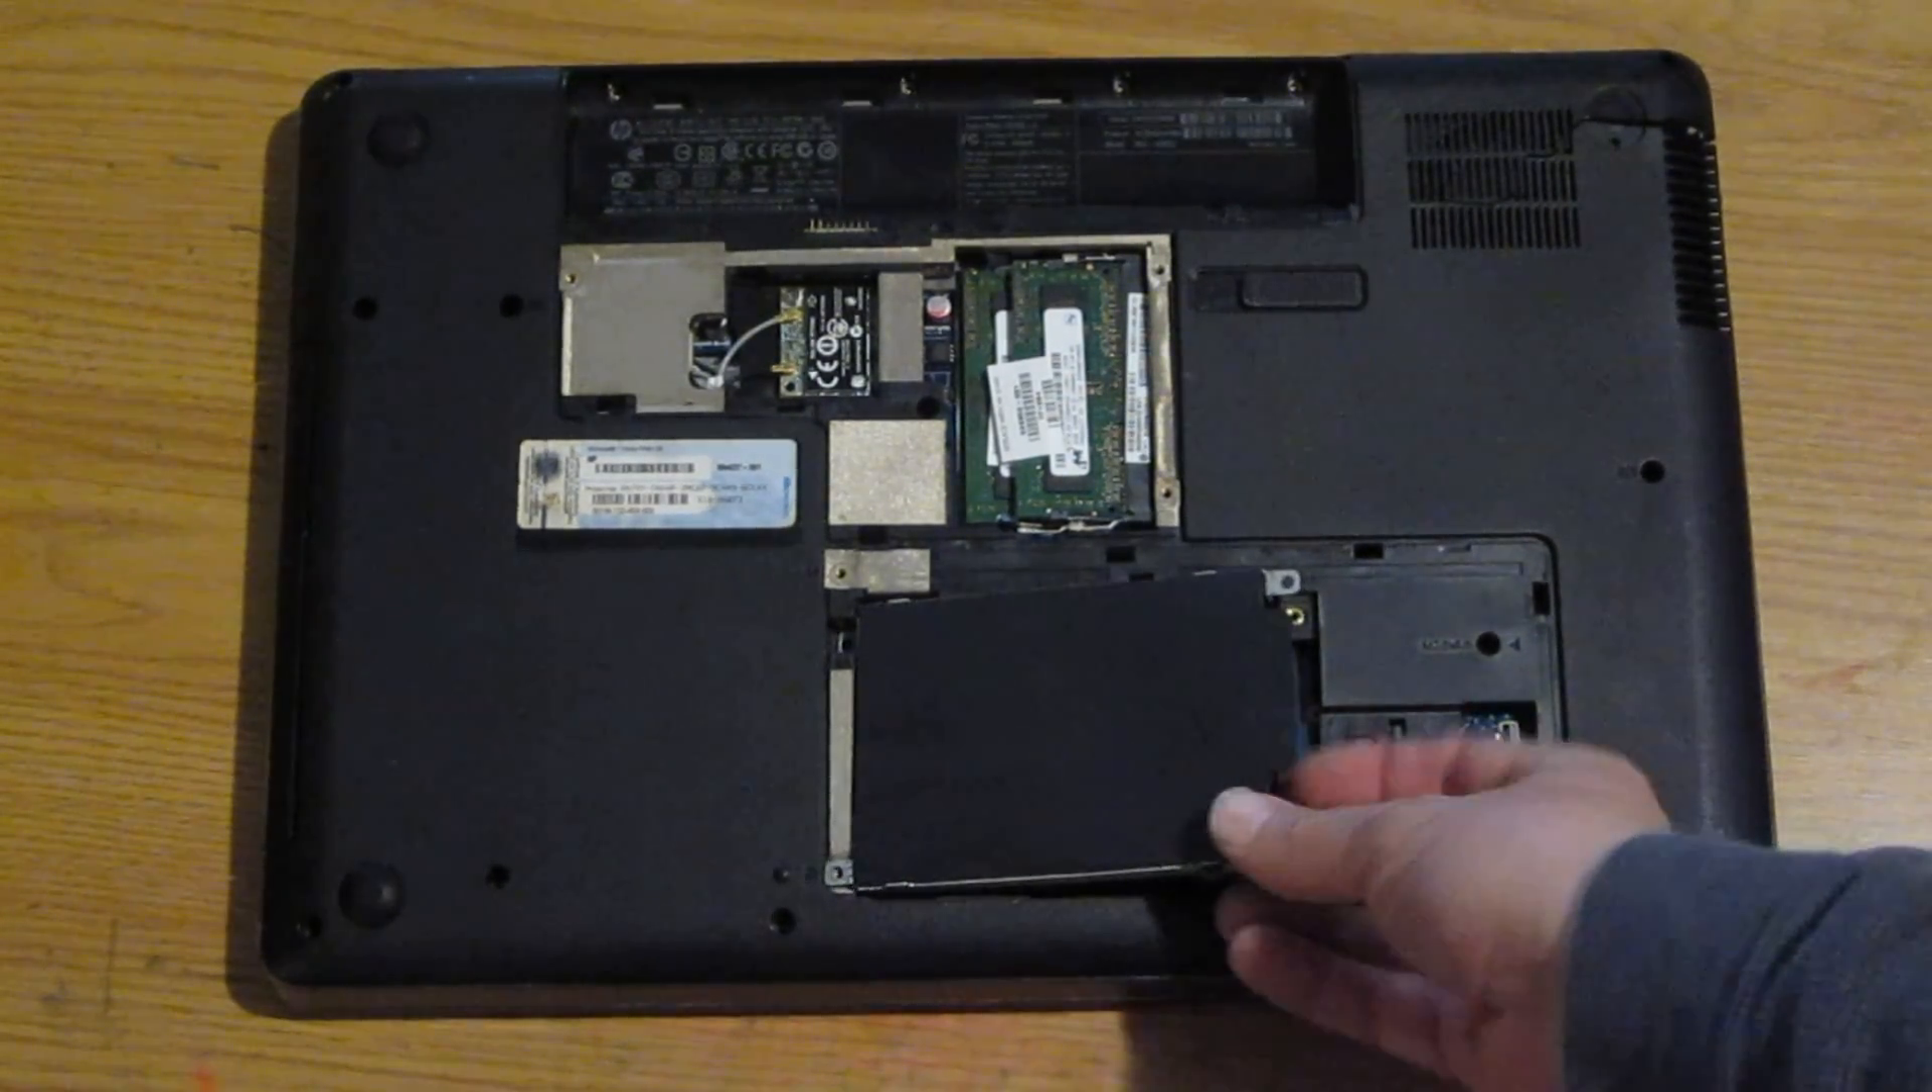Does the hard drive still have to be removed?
Yes.